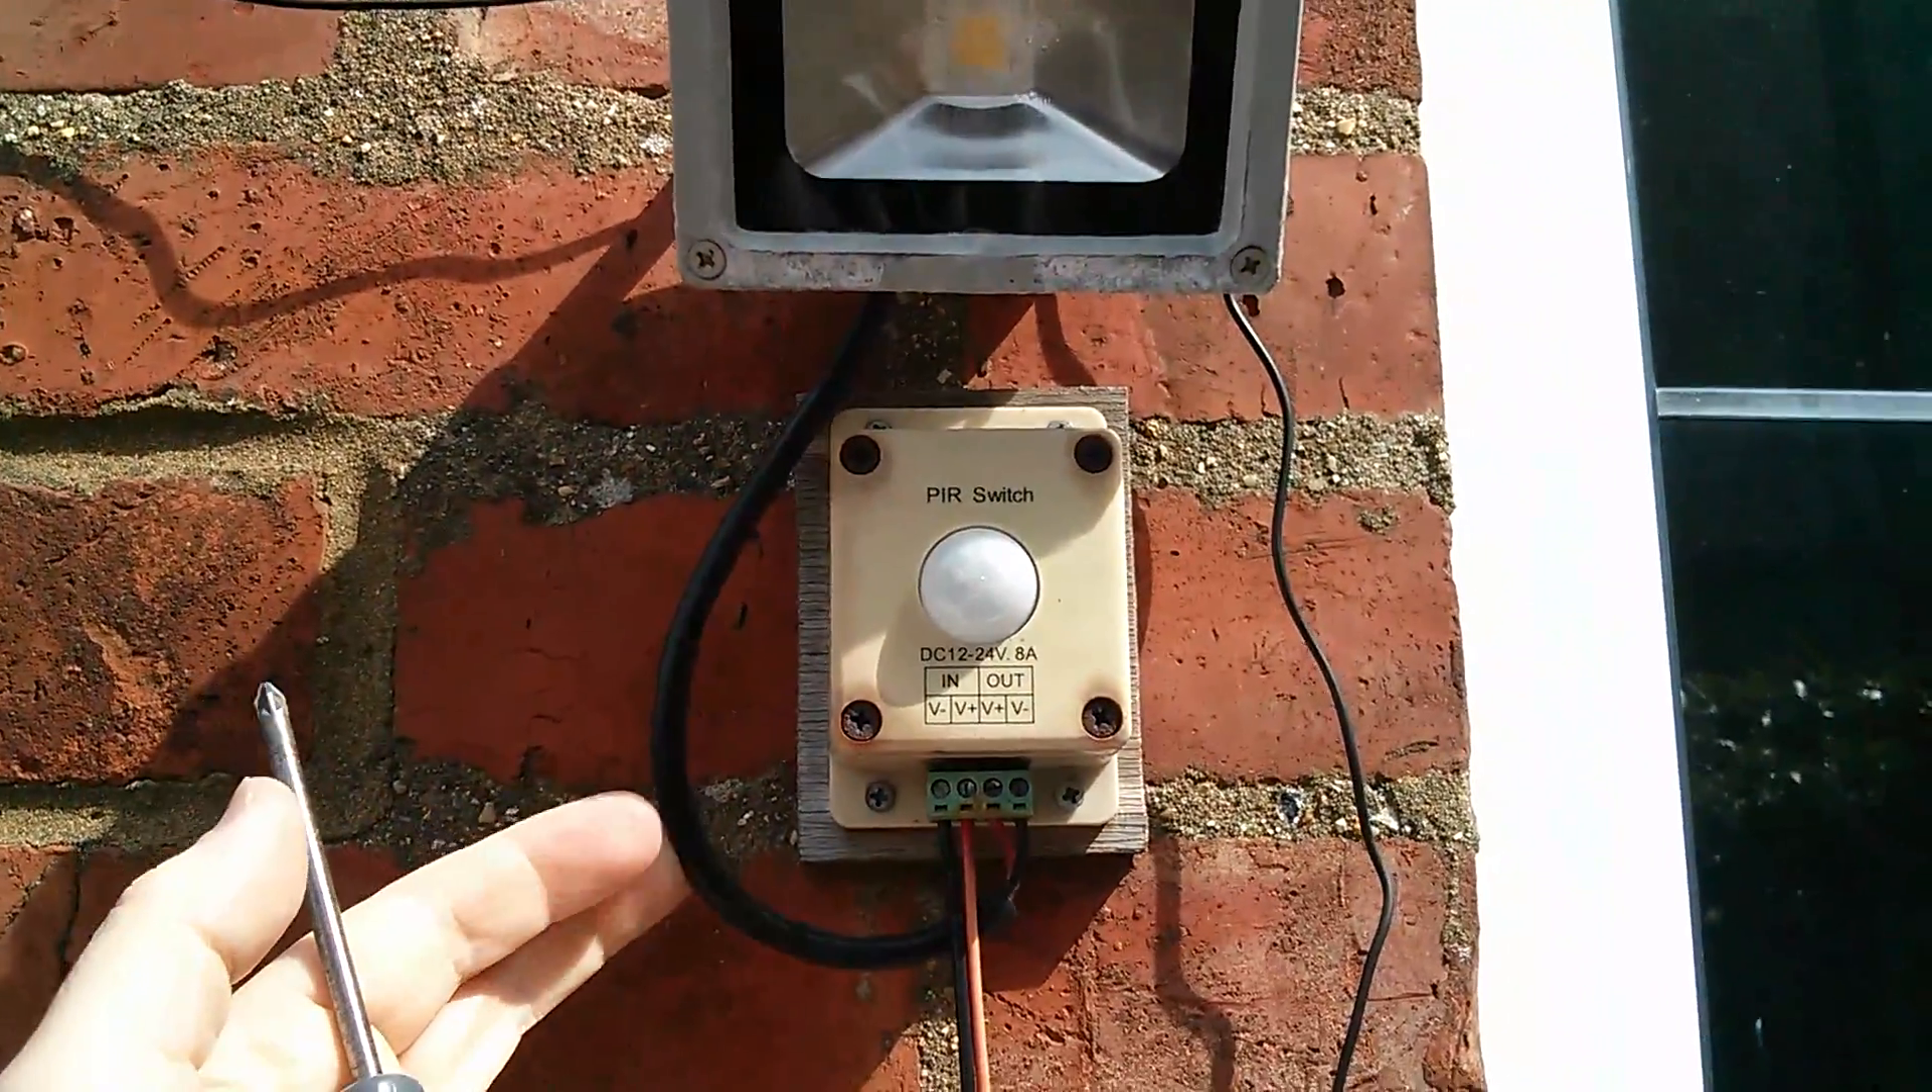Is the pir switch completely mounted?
Yes.